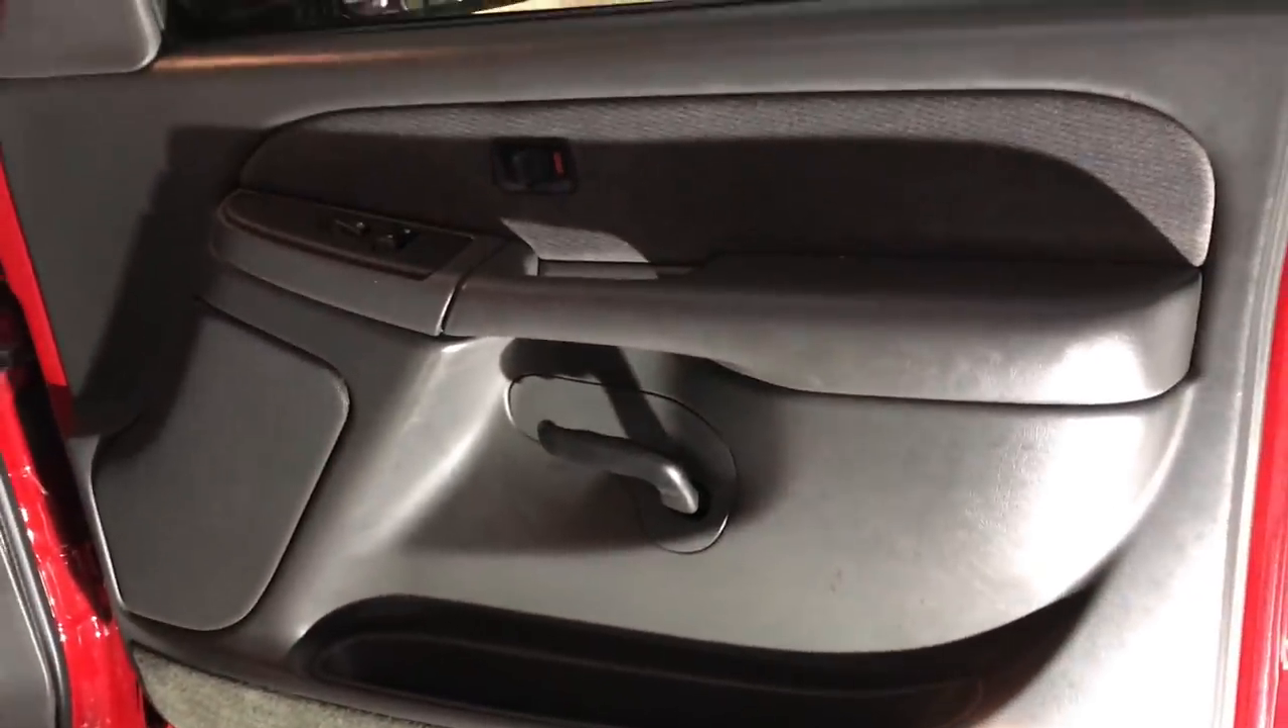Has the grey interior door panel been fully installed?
Yes.